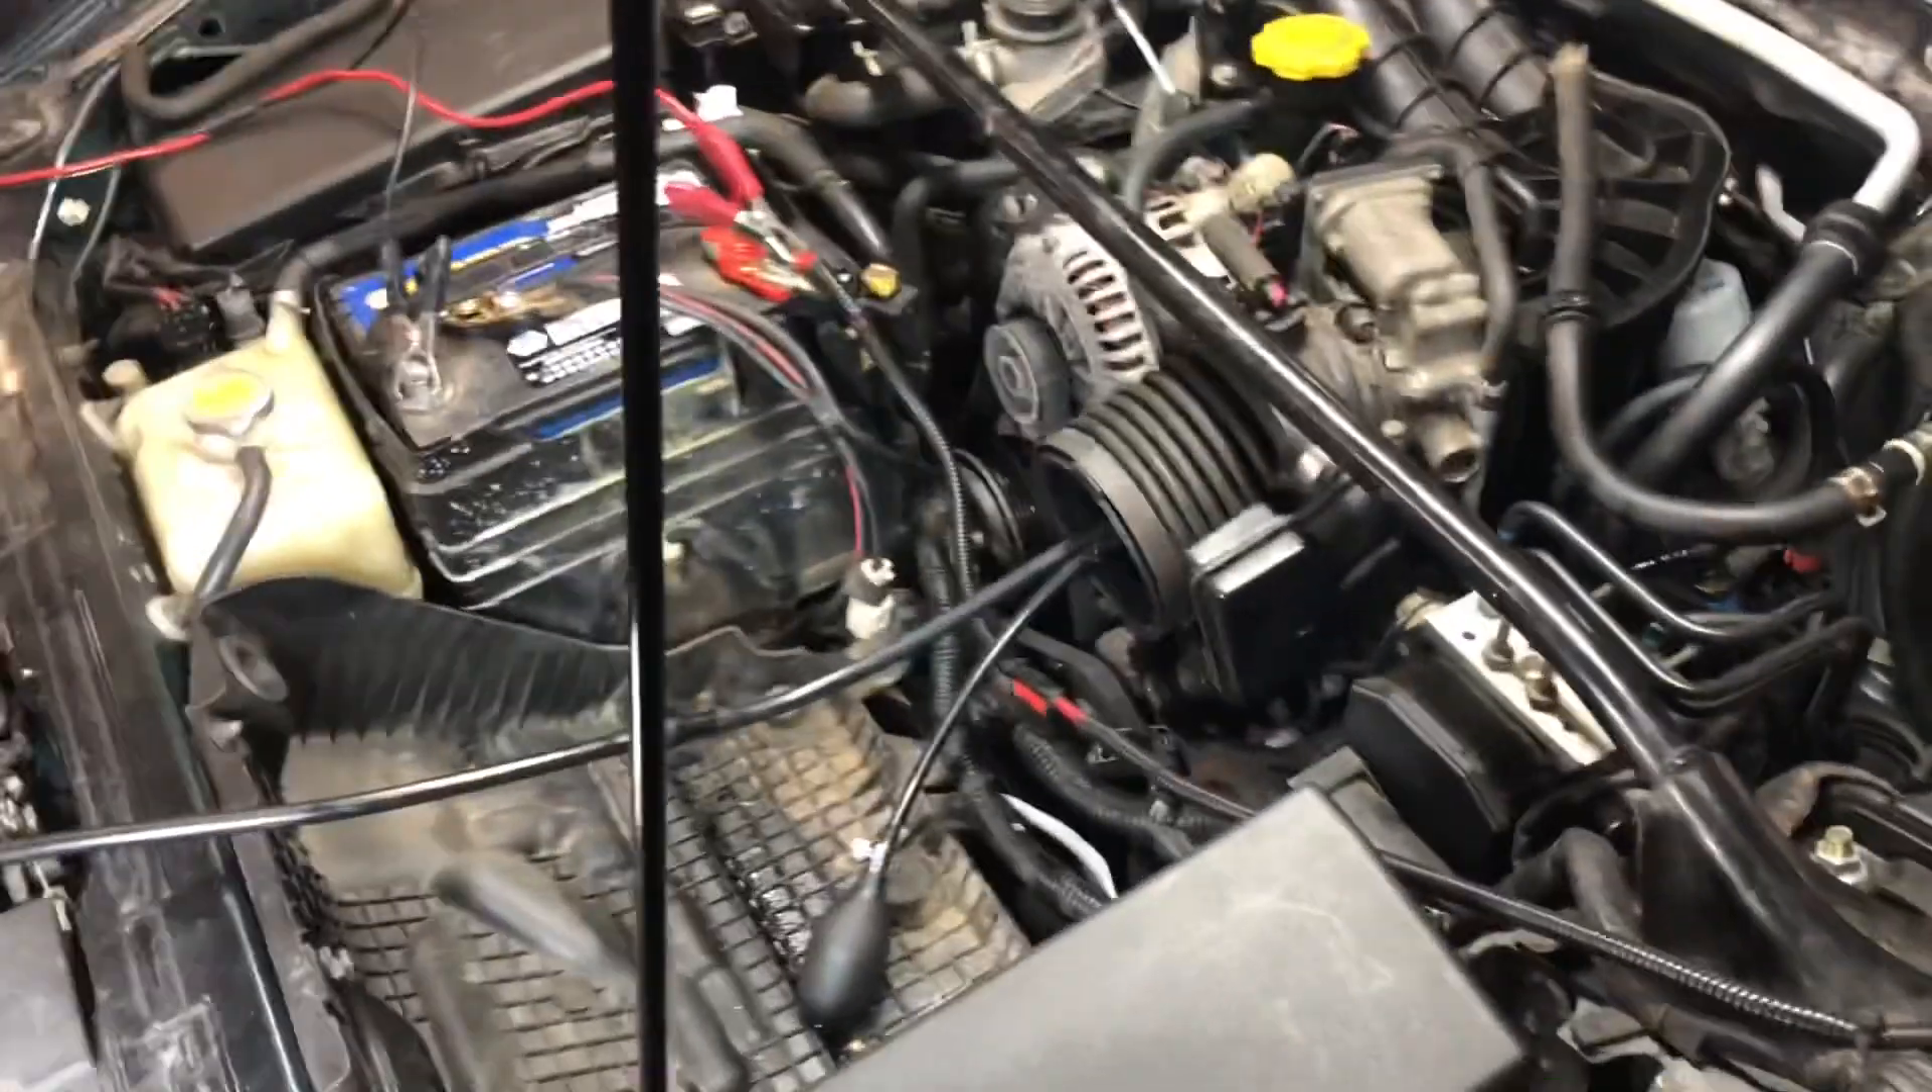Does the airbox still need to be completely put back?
Yes.